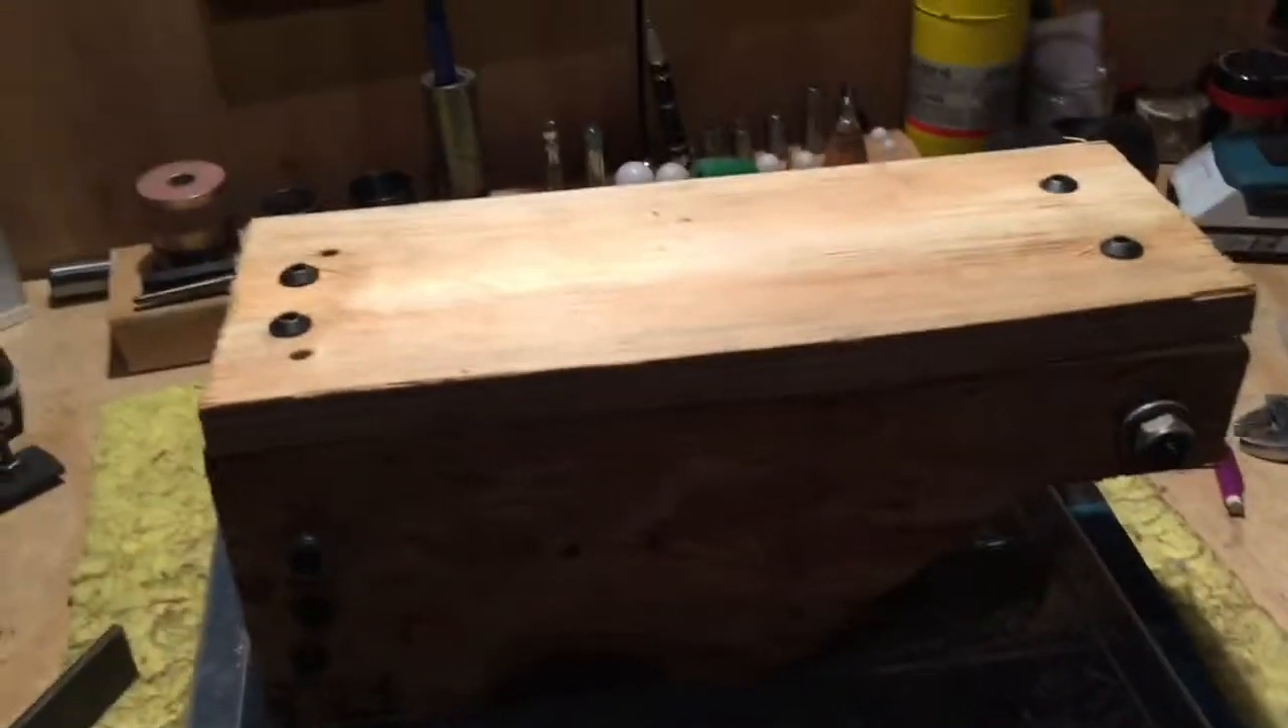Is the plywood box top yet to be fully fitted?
No.